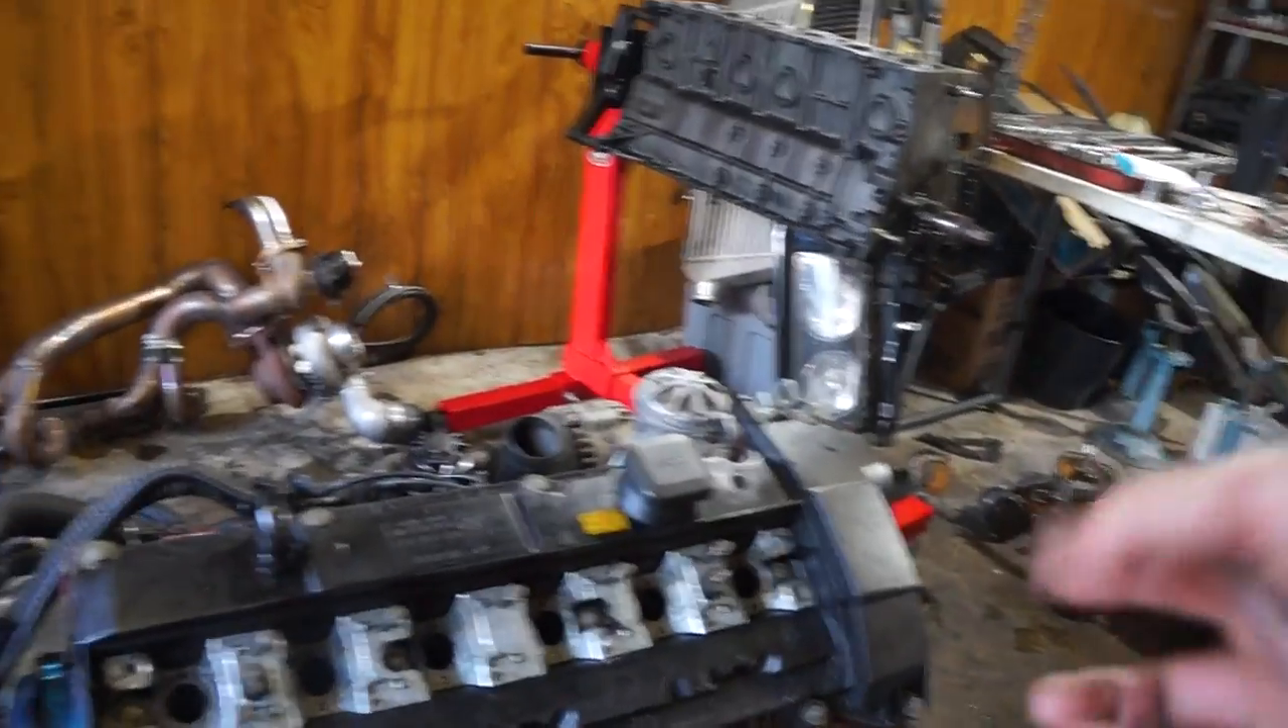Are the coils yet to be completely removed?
No.